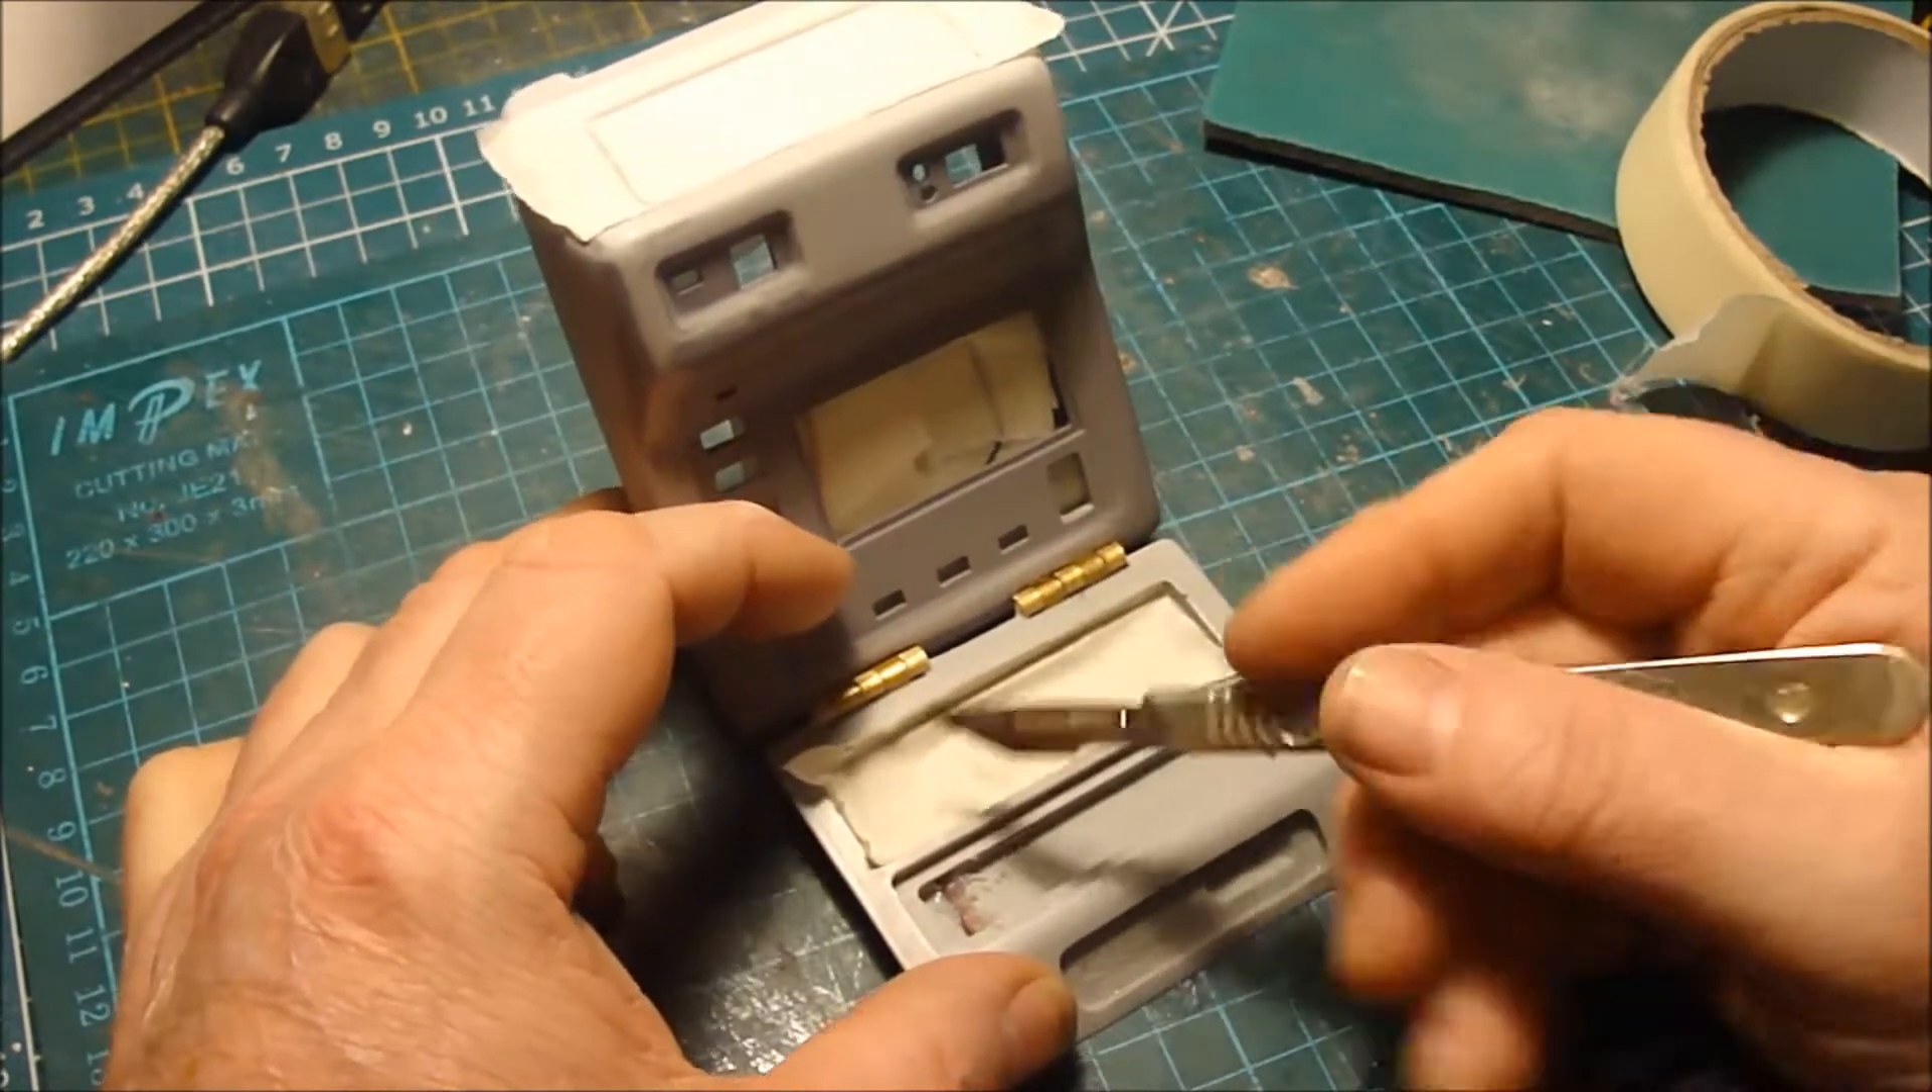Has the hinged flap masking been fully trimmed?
No.